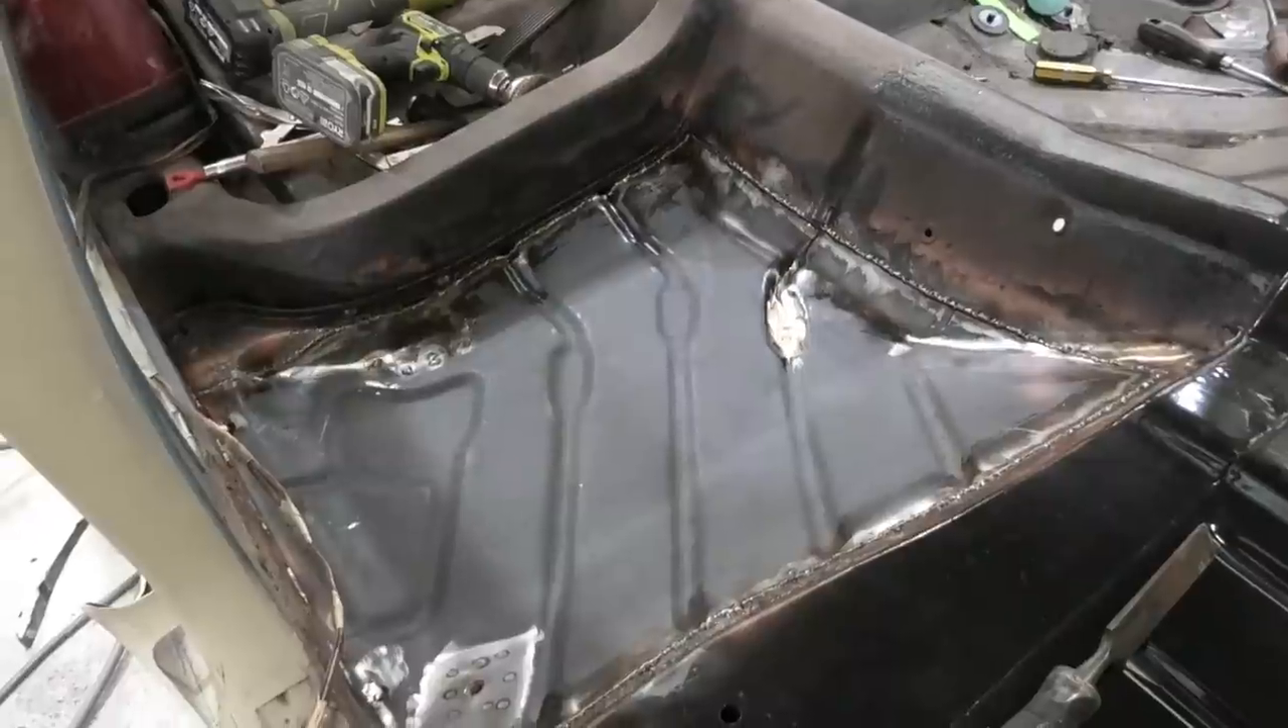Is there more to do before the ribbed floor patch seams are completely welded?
No.